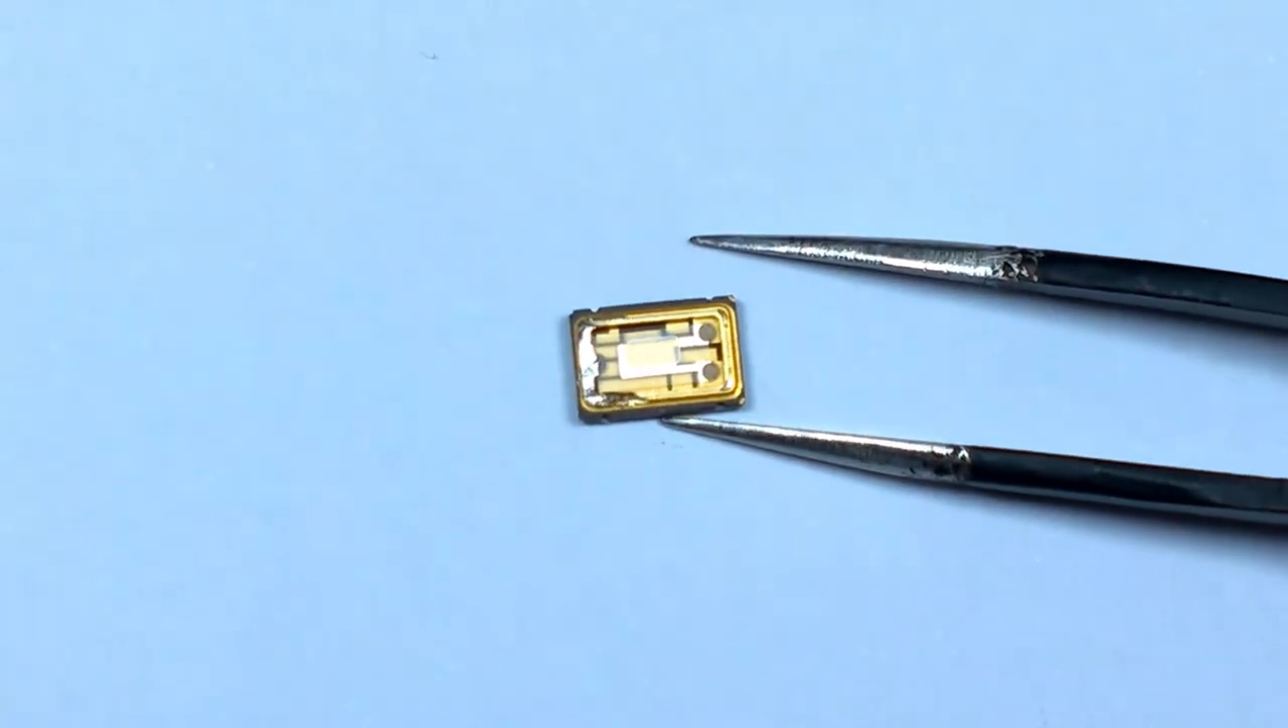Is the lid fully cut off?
Yes.